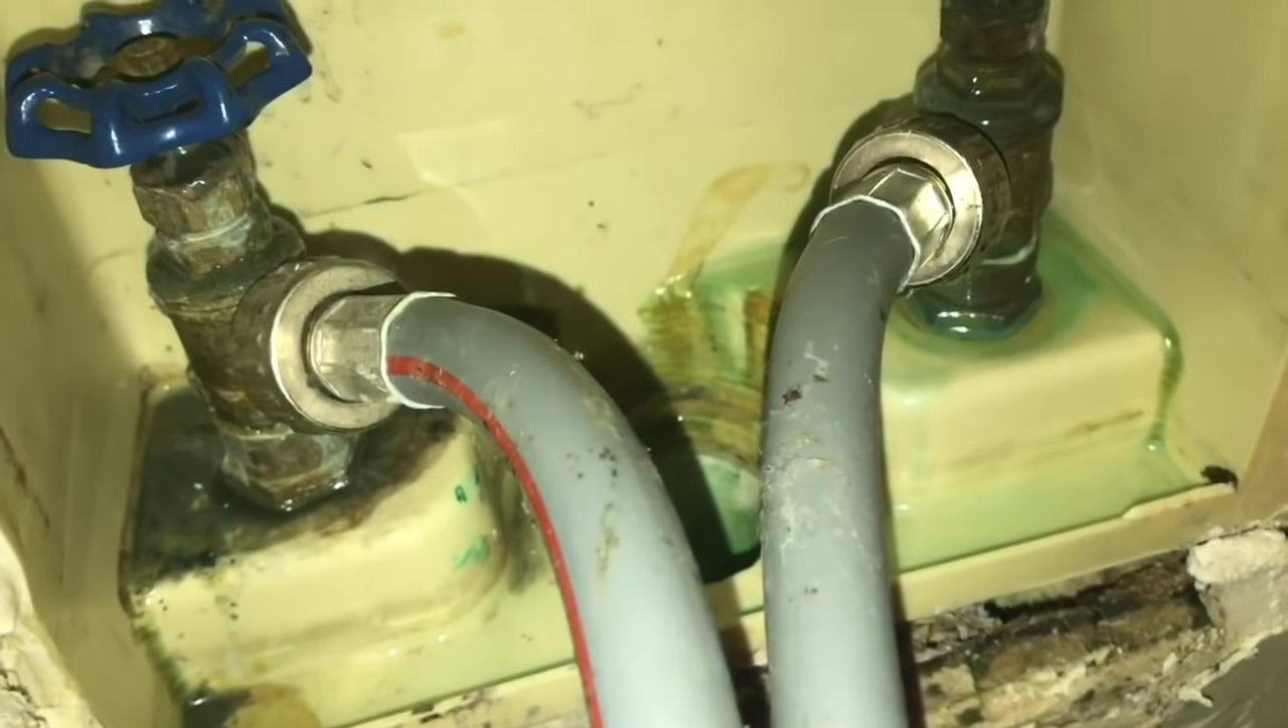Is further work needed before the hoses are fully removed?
Yes.